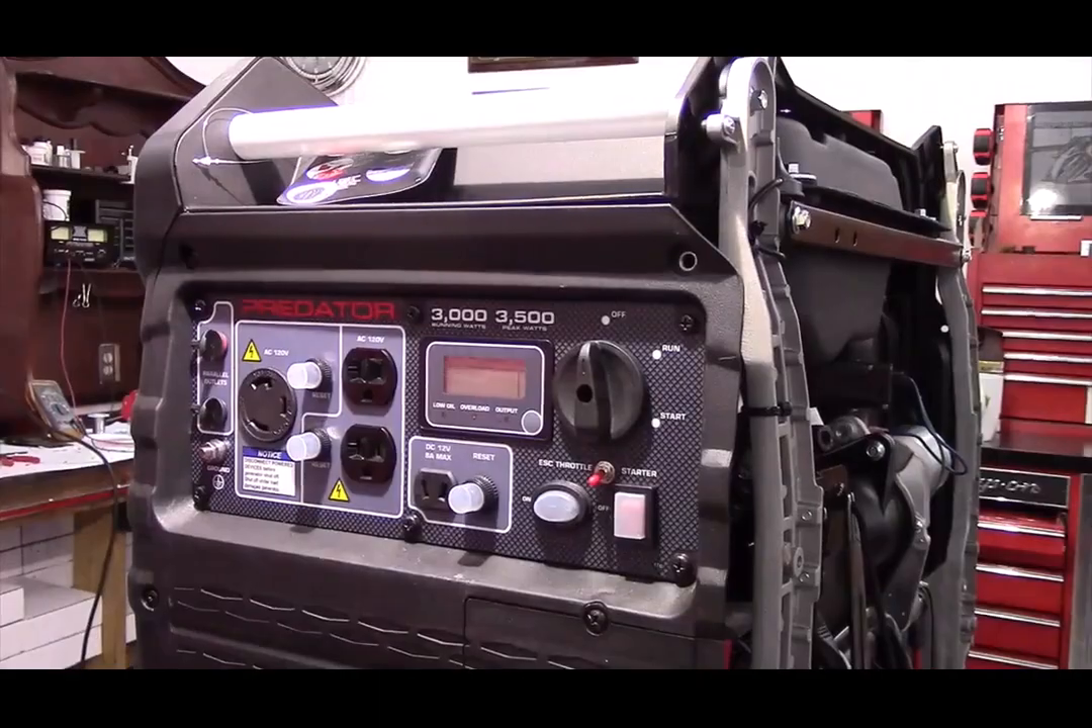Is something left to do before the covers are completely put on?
Yes.